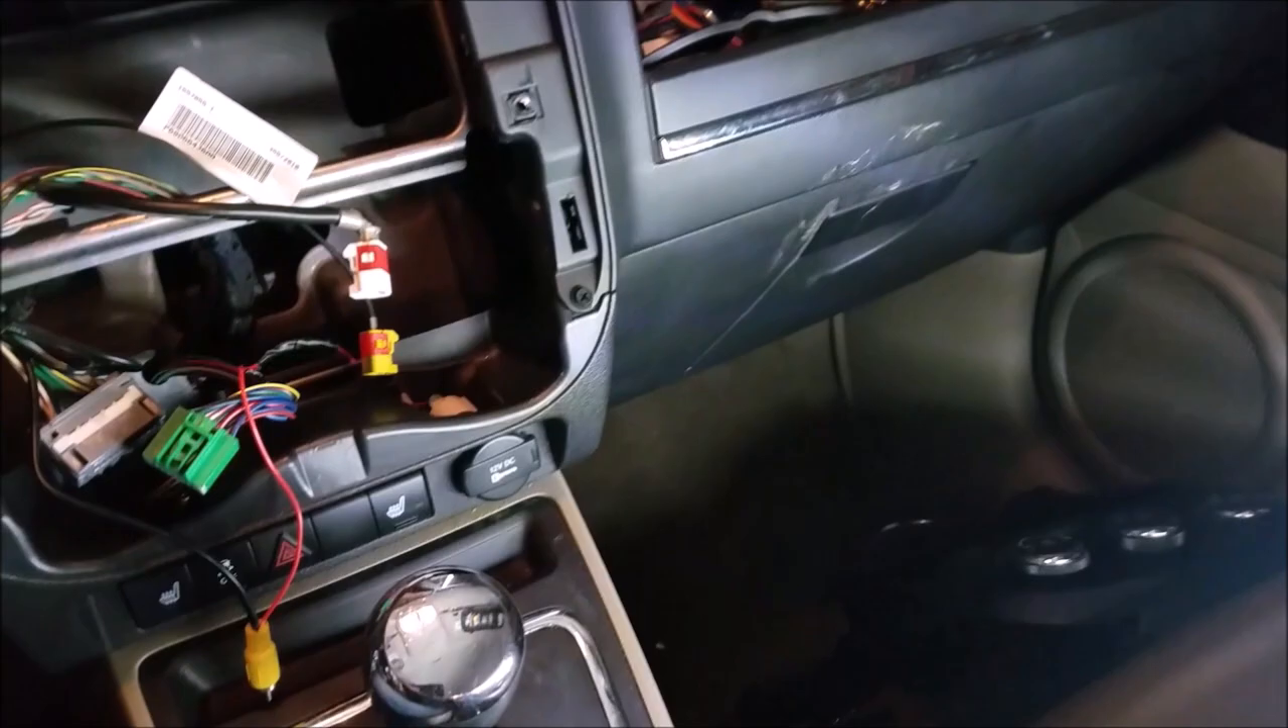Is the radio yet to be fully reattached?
Yes.